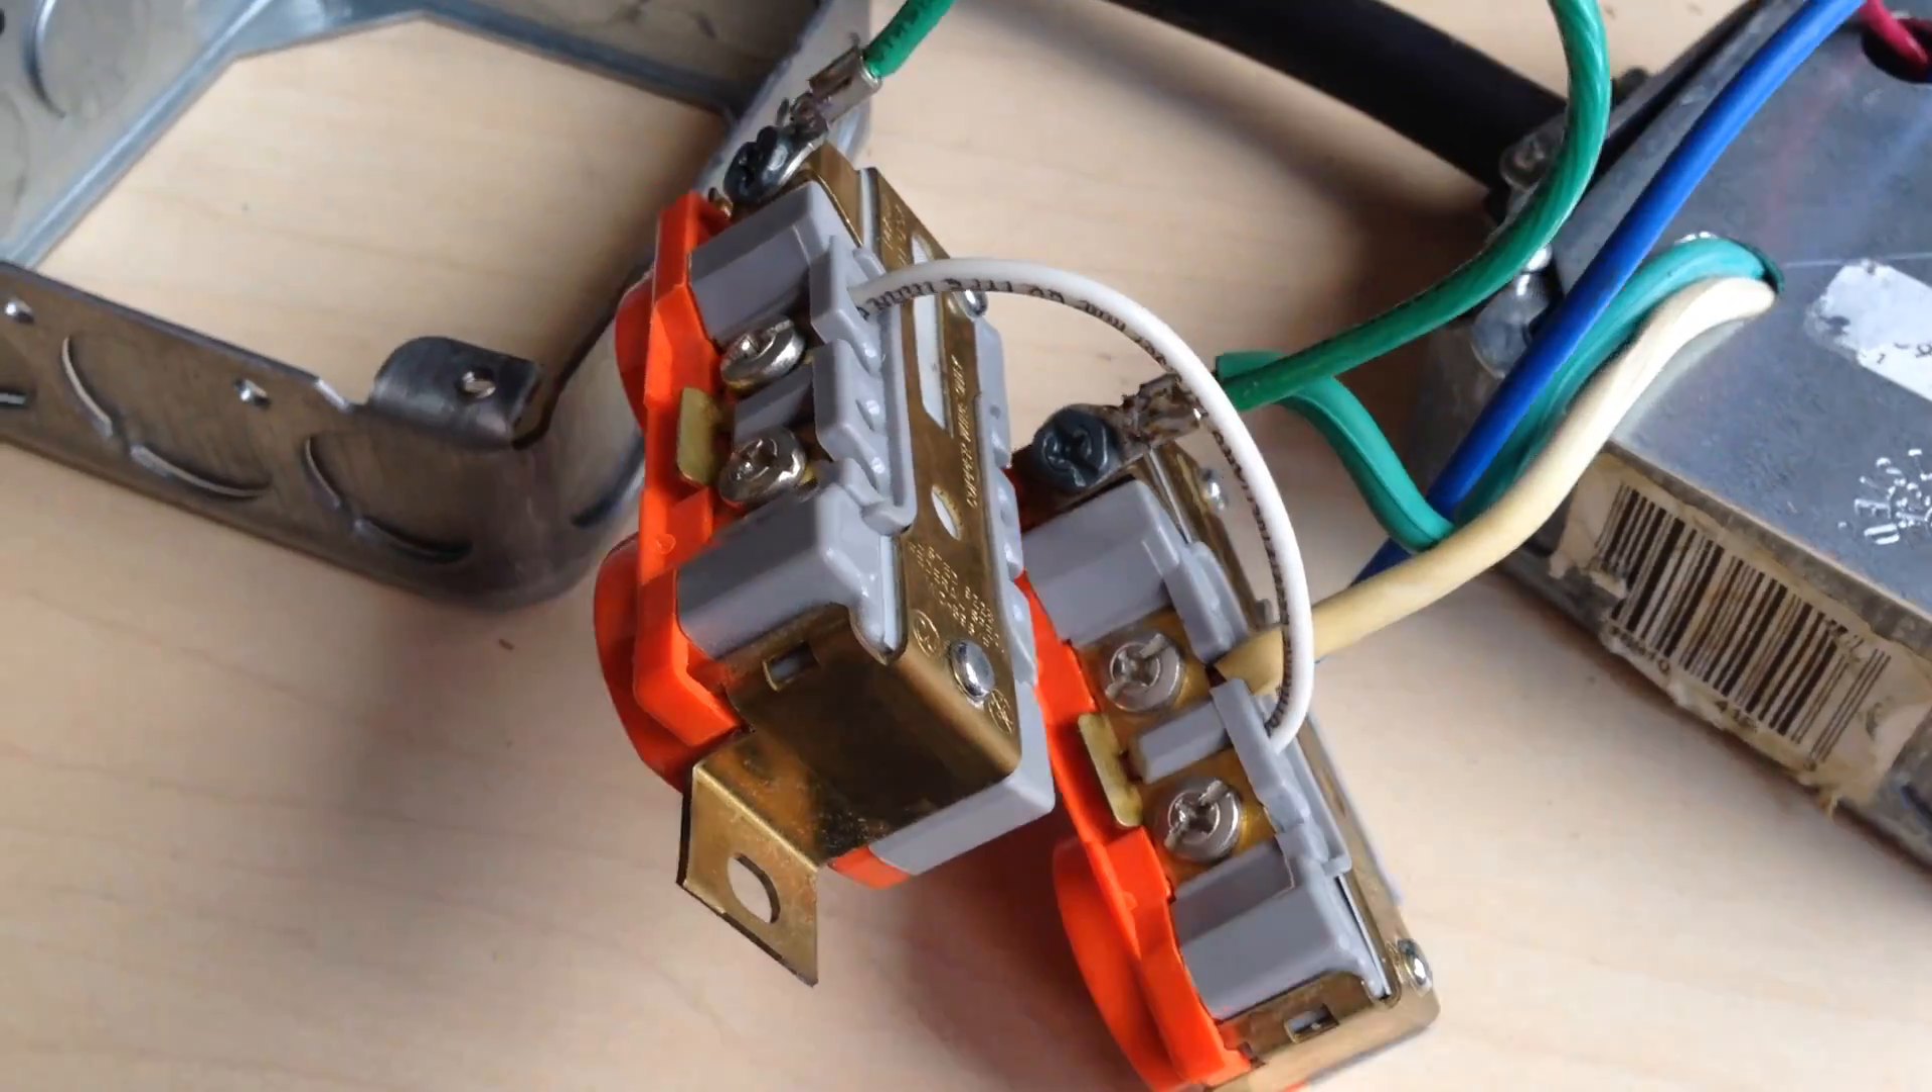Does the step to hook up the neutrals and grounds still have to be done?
No.